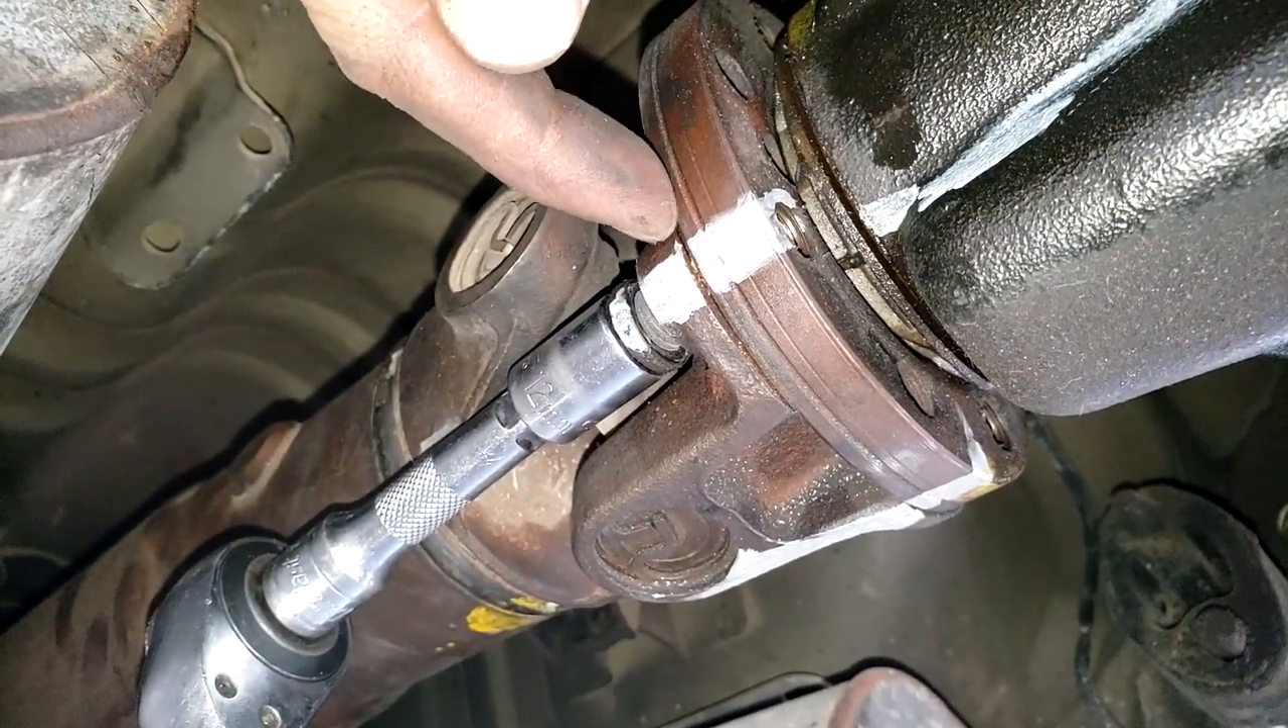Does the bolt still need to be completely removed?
Yes.